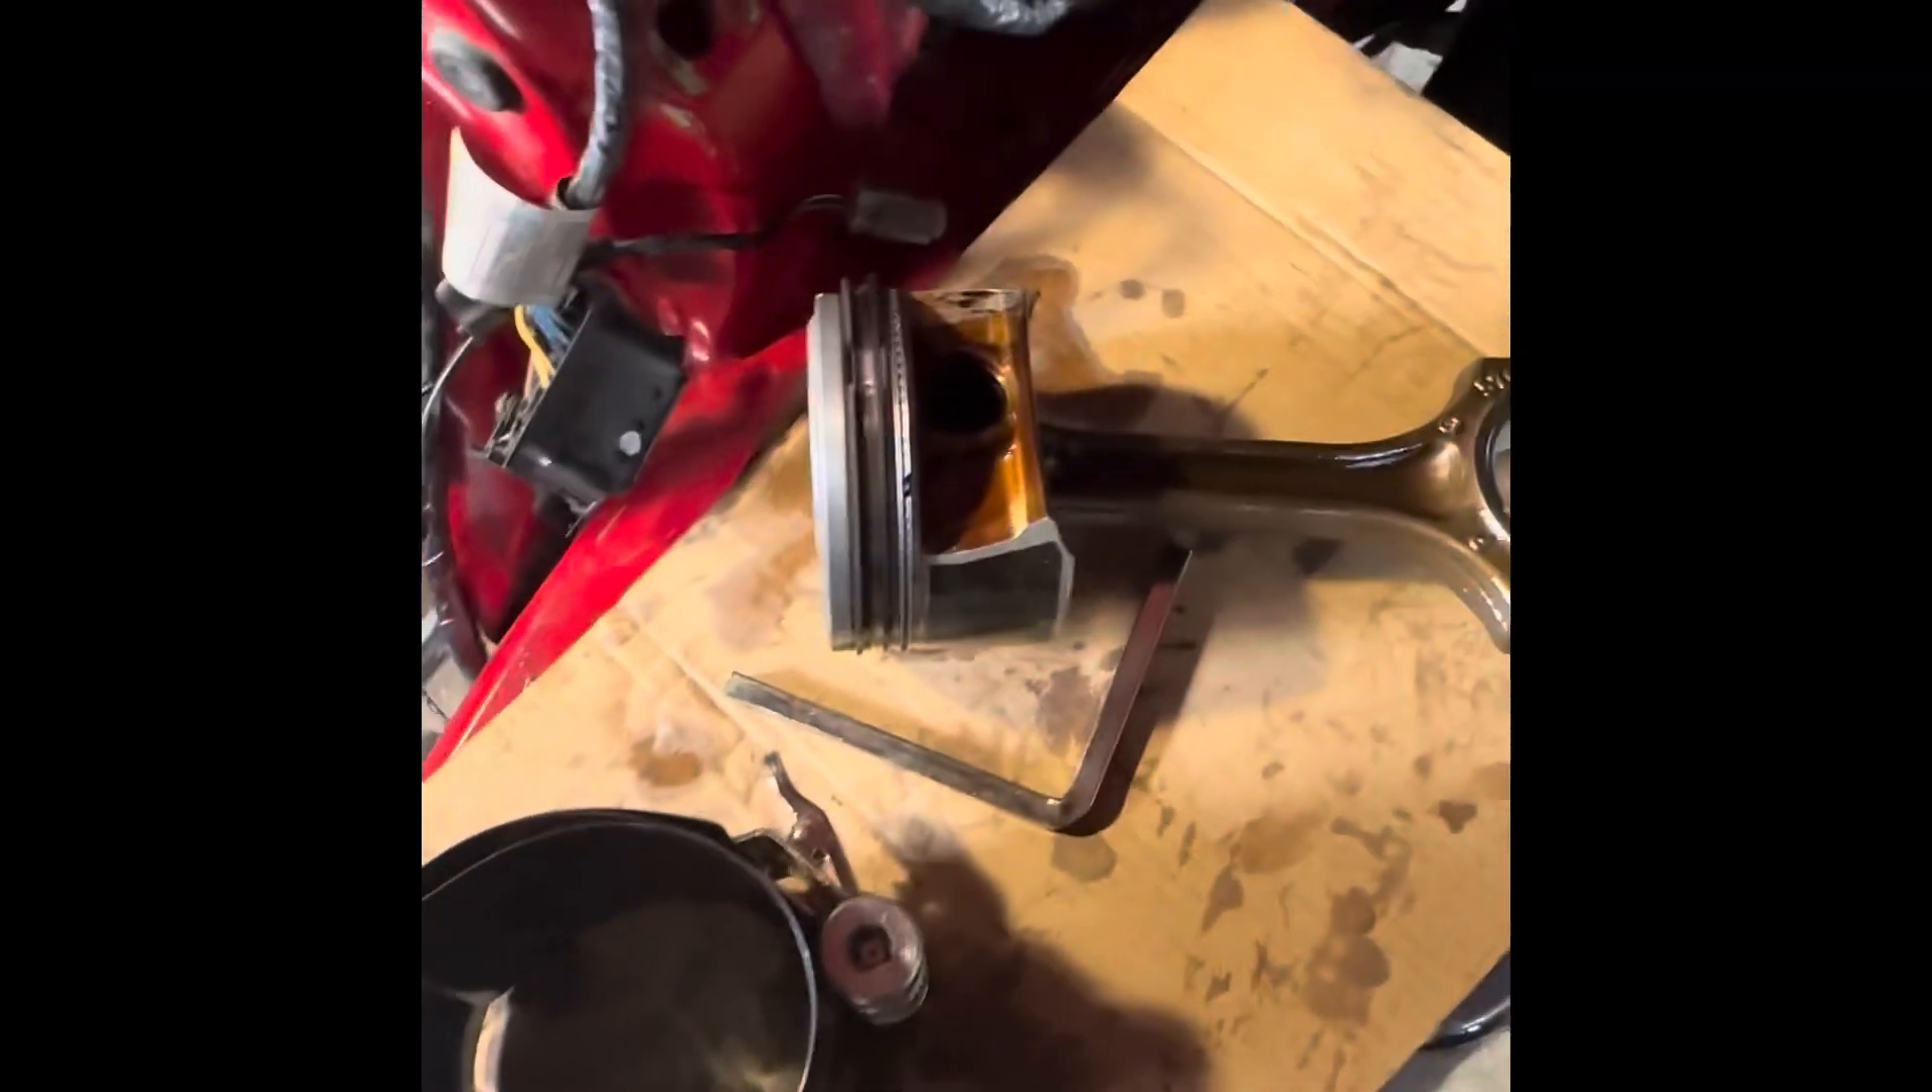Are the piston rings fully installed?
Yes.